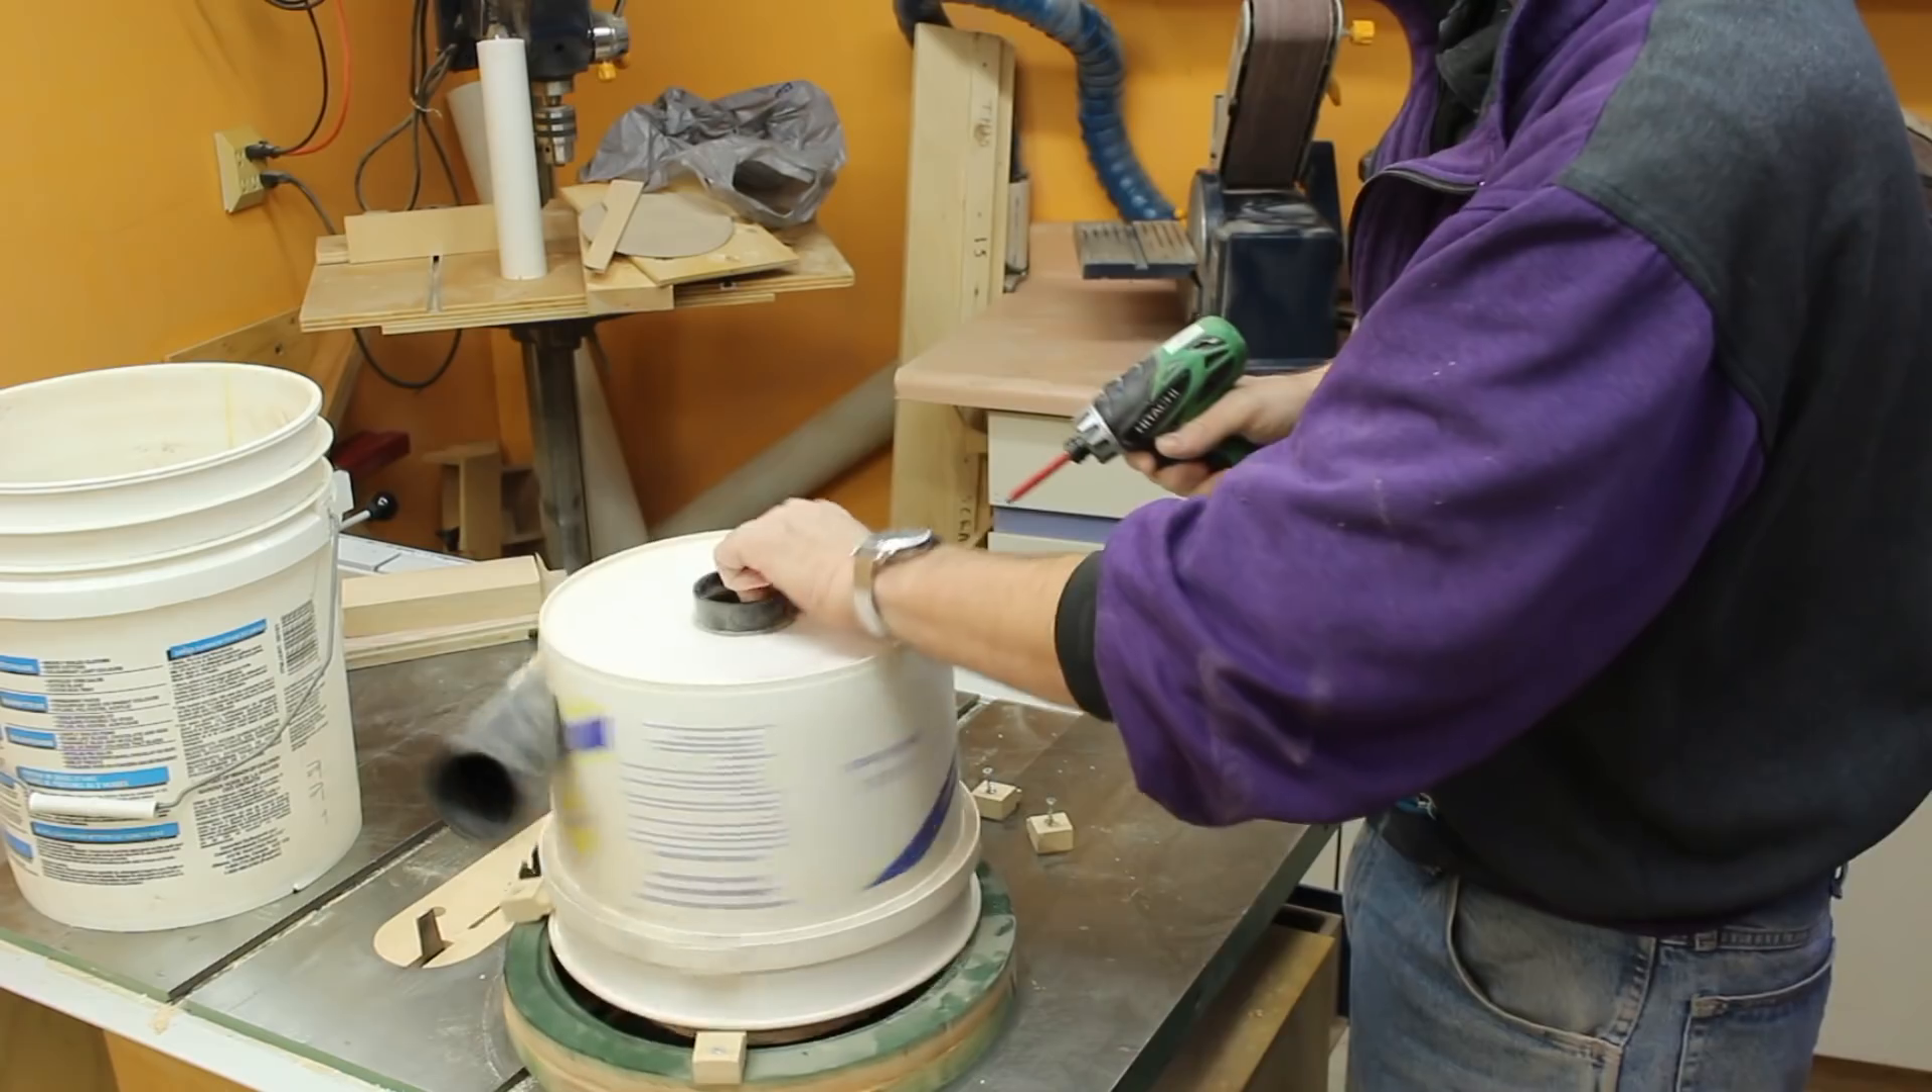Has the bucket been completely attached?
No.